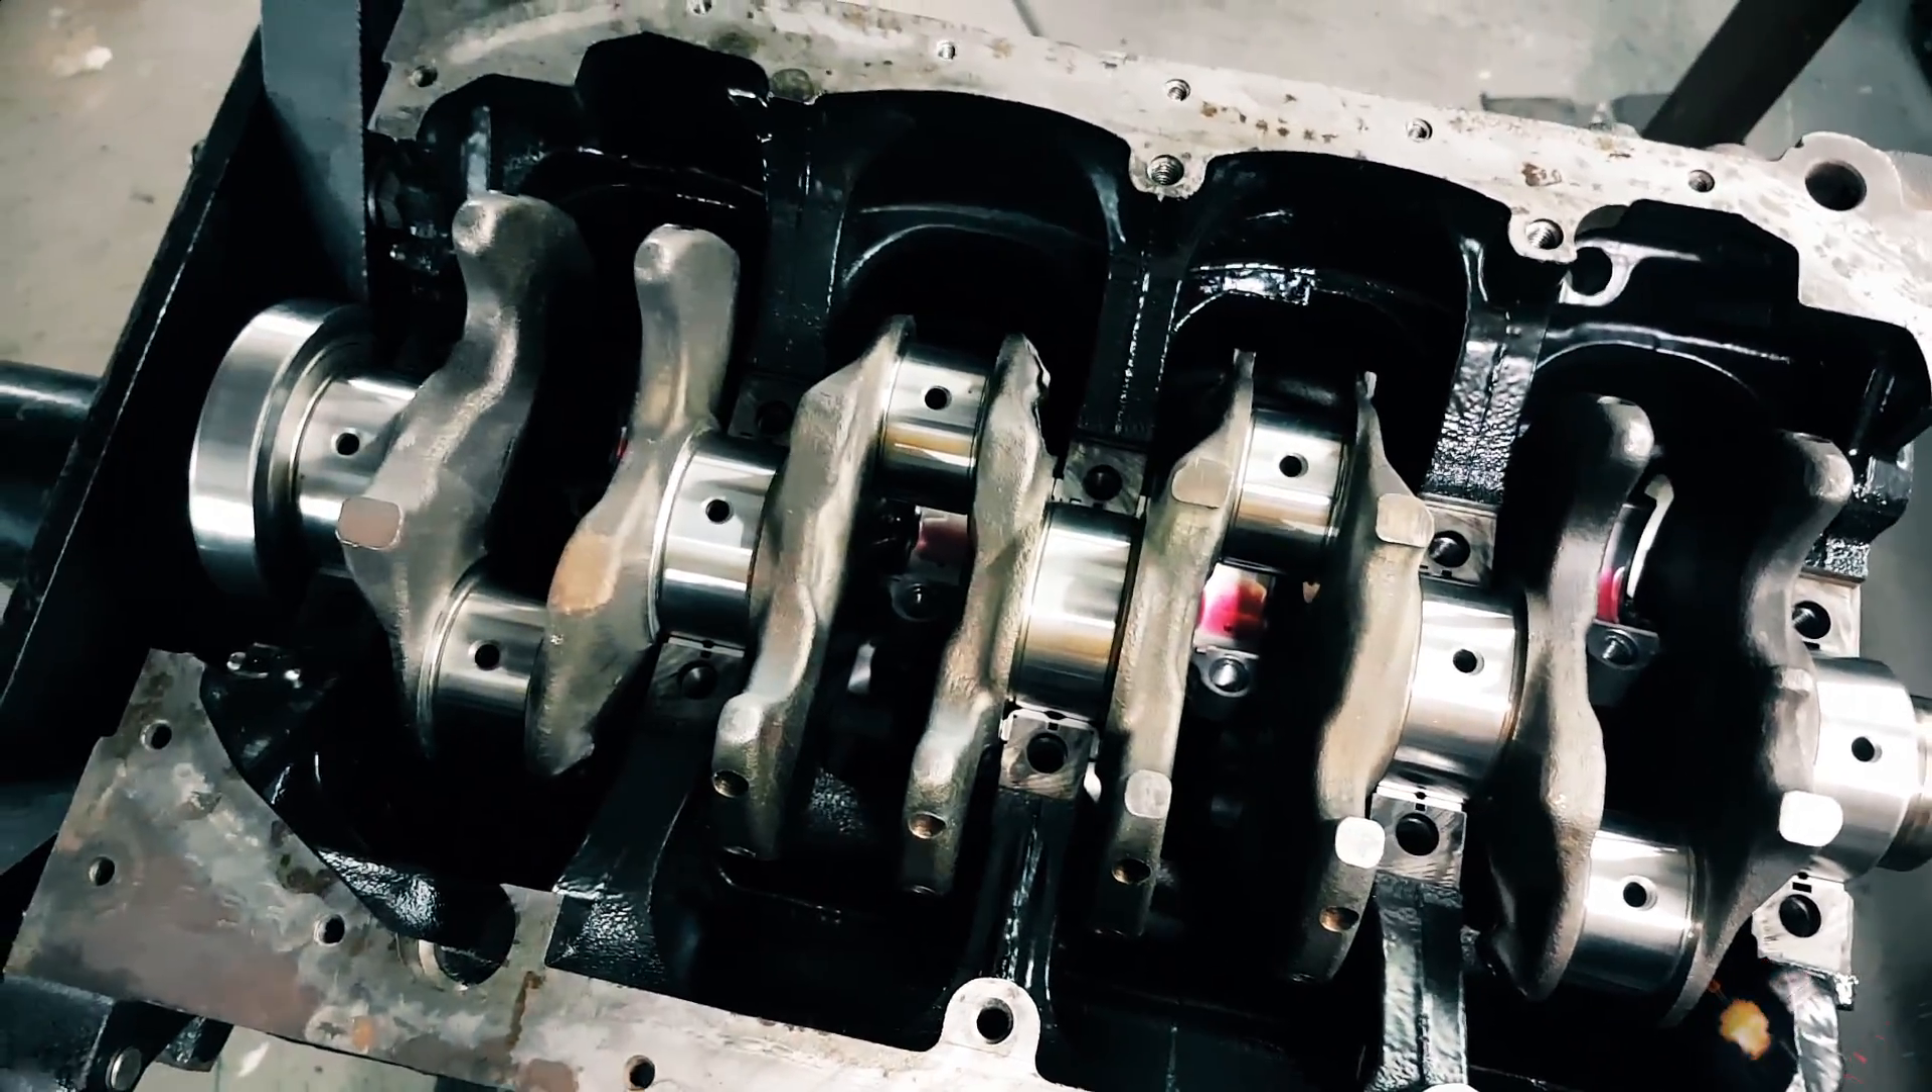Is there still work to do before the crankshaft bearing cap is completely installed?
Yes.